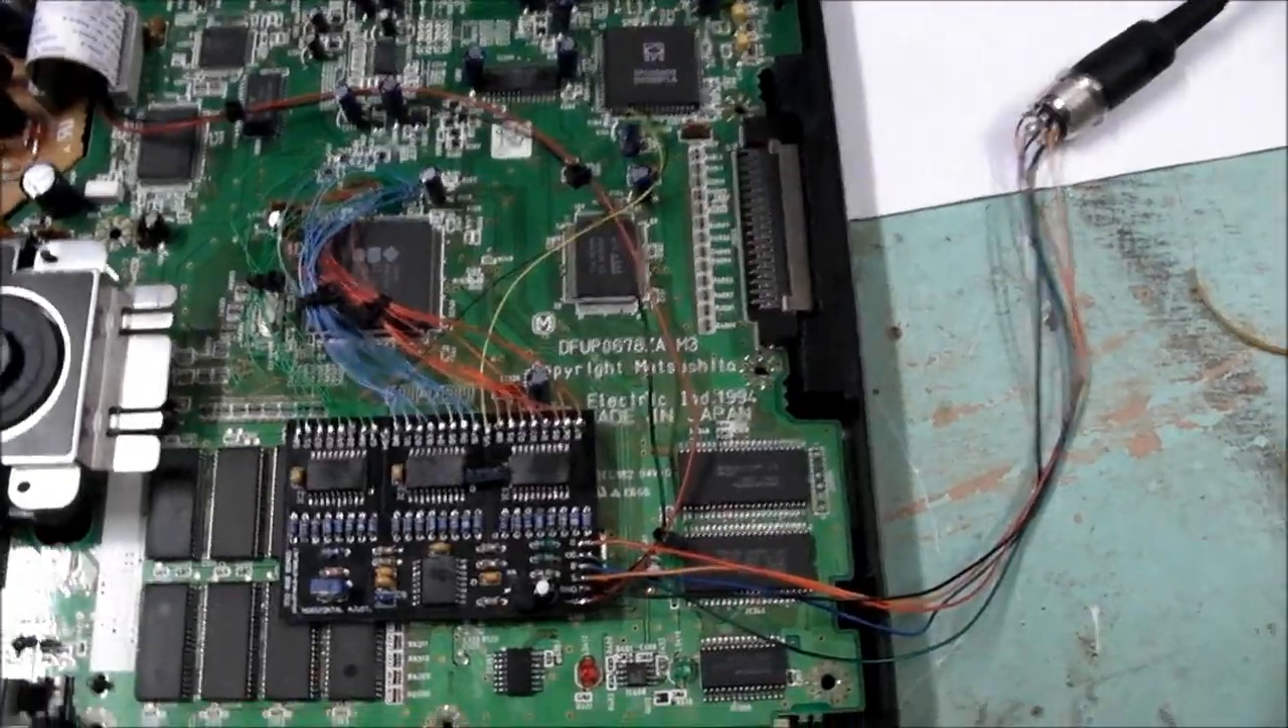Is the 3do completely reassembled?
No.